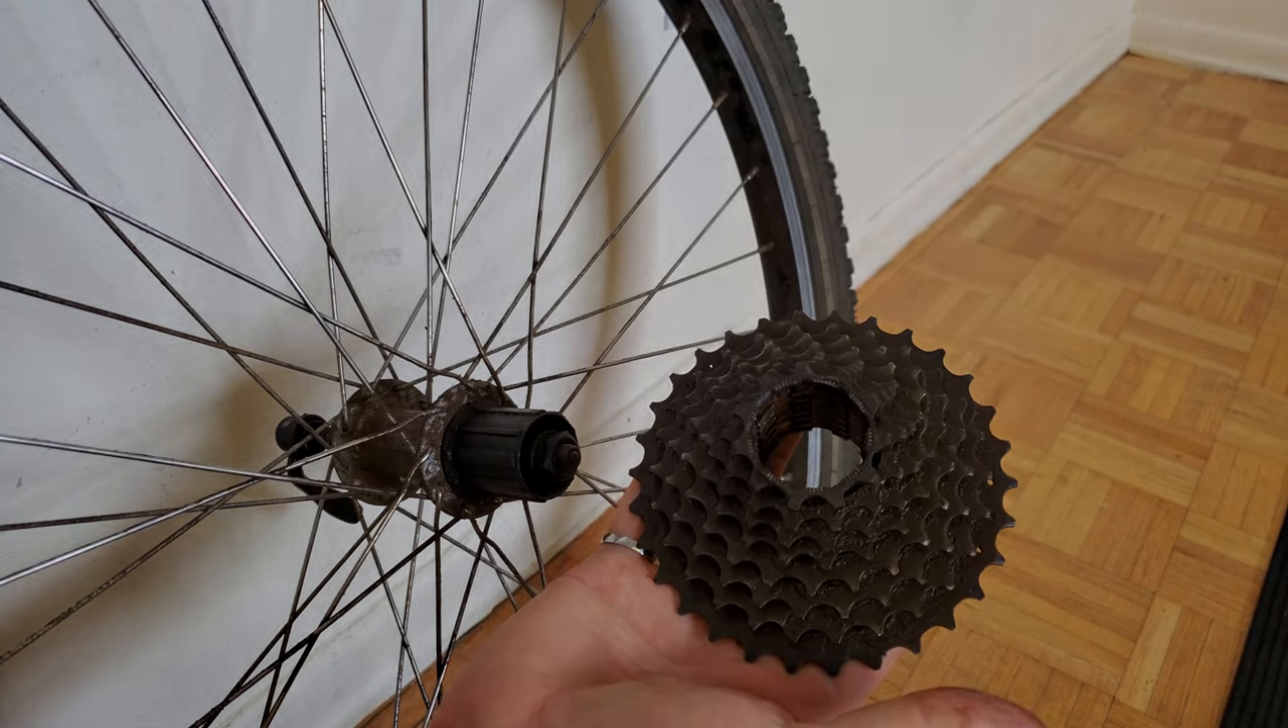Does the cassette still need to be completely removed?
No.